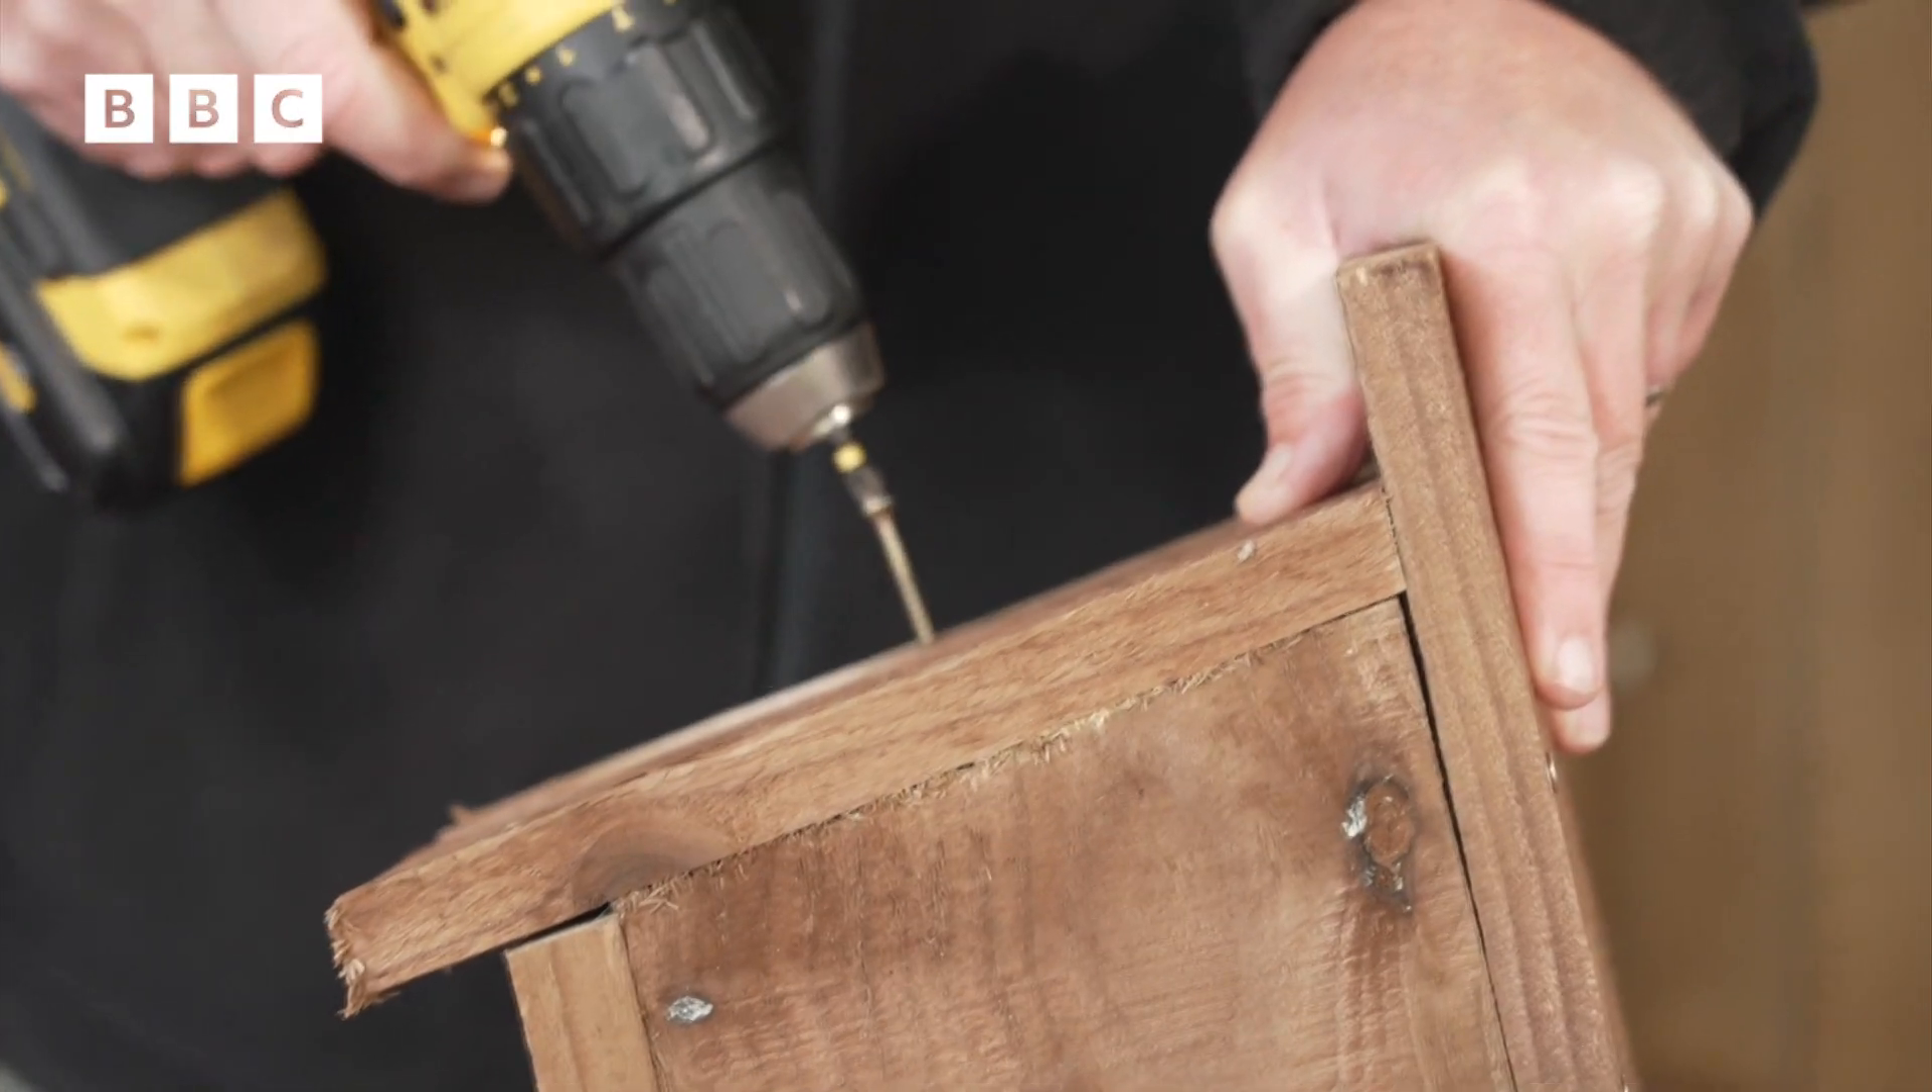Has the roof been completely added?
No.